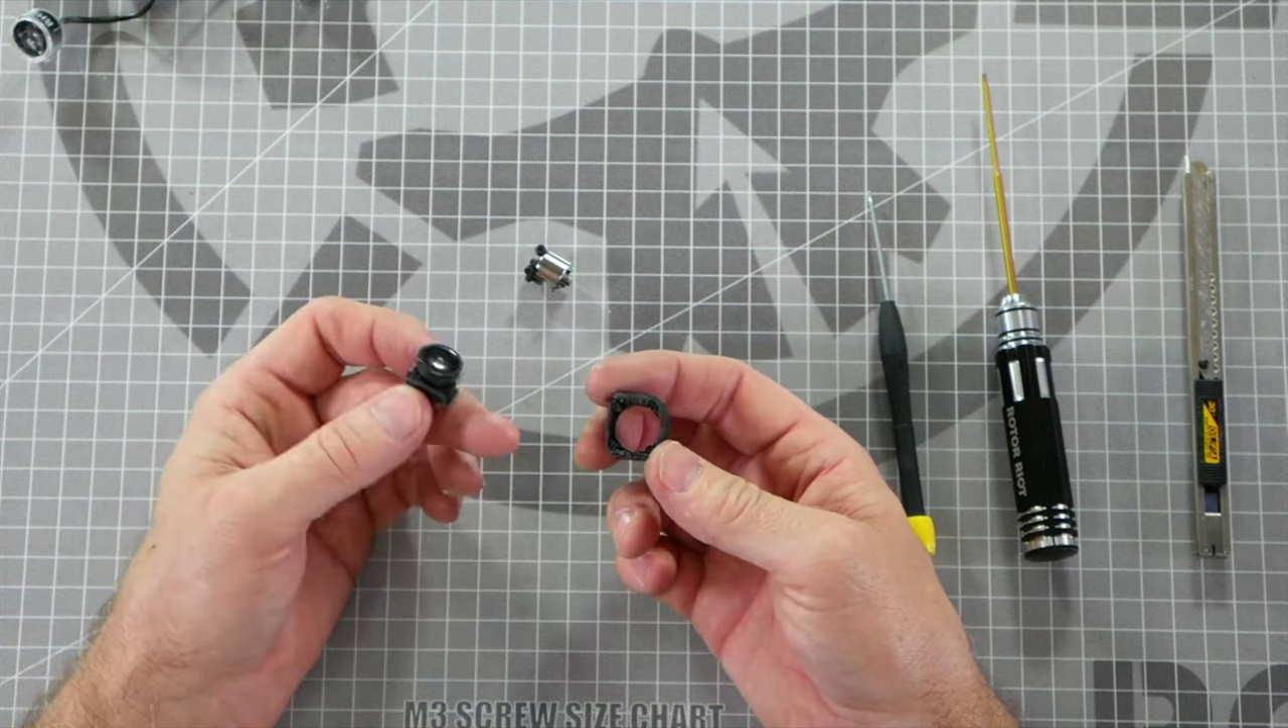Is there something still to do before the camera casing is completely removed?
No.